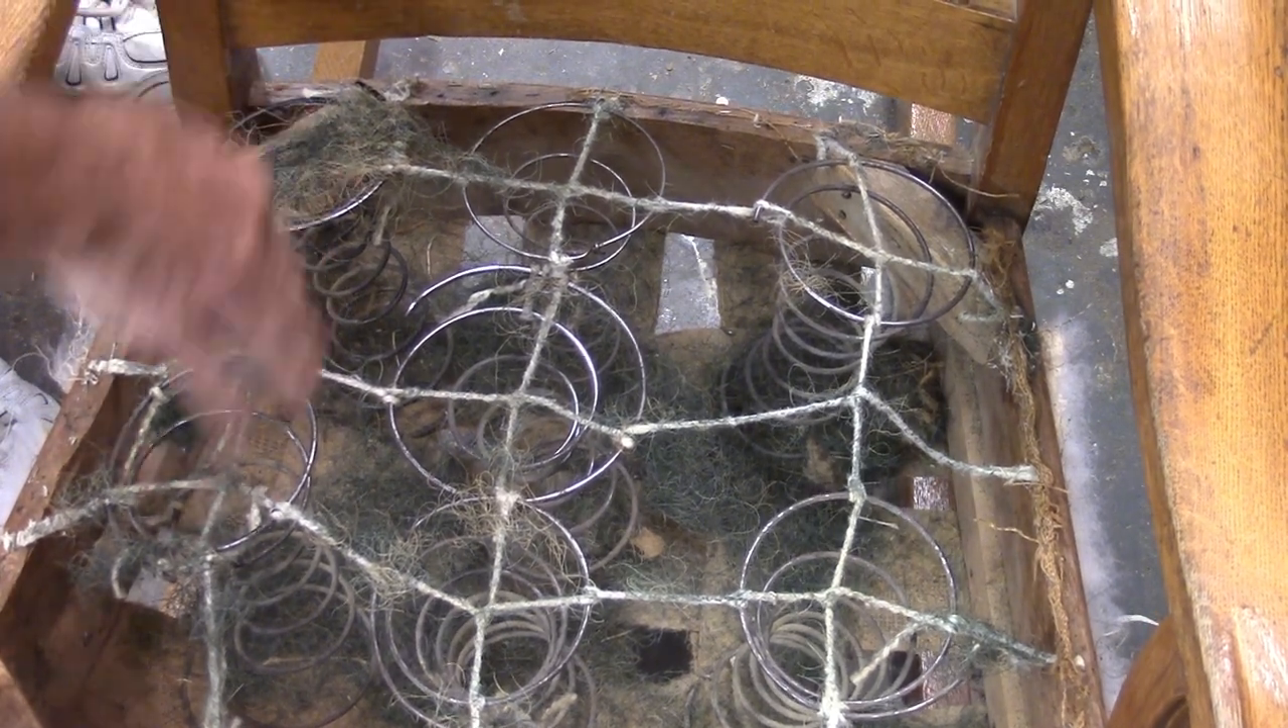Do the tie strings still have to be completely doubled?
Yes.